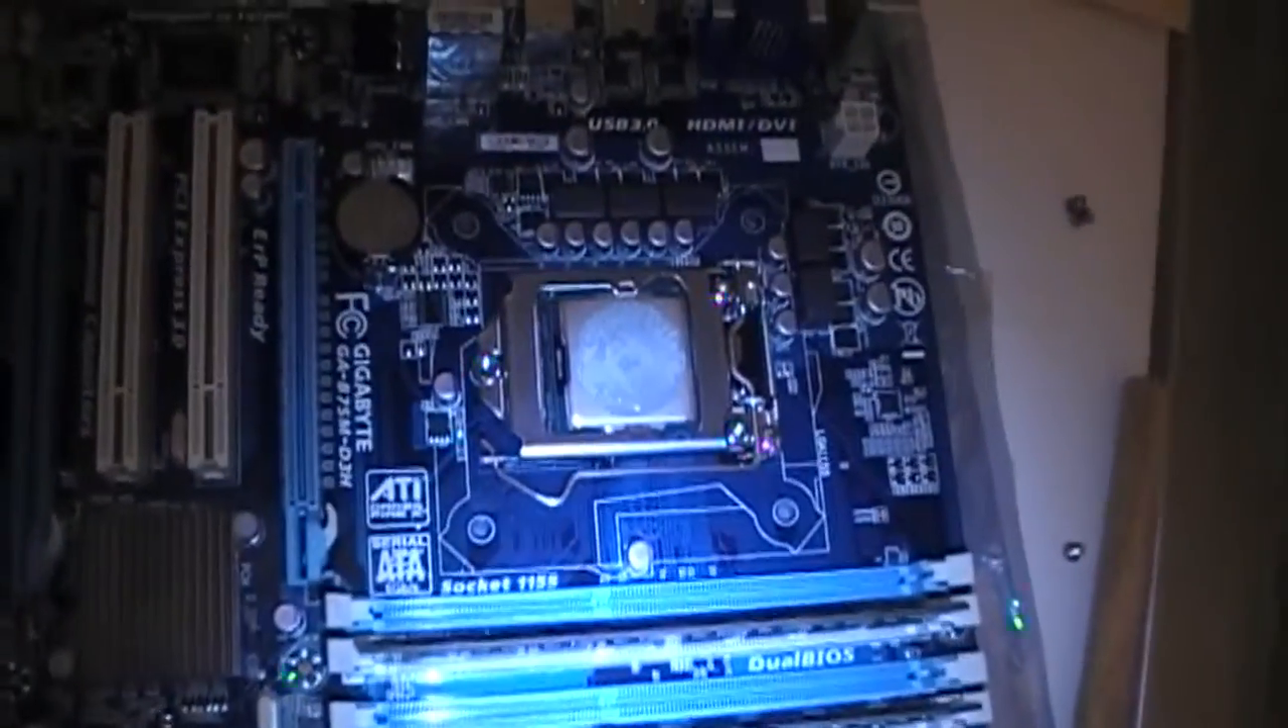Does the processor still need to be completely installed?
No.